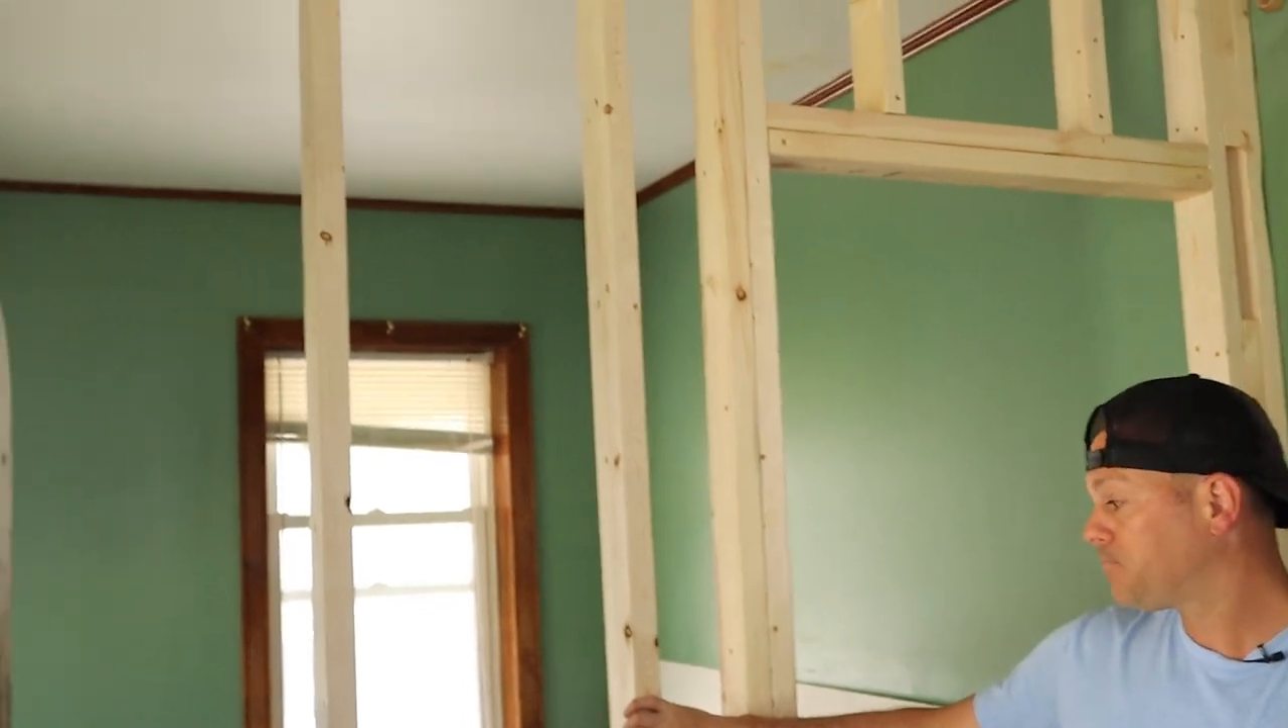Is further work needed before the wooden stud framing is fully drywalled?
Yes.